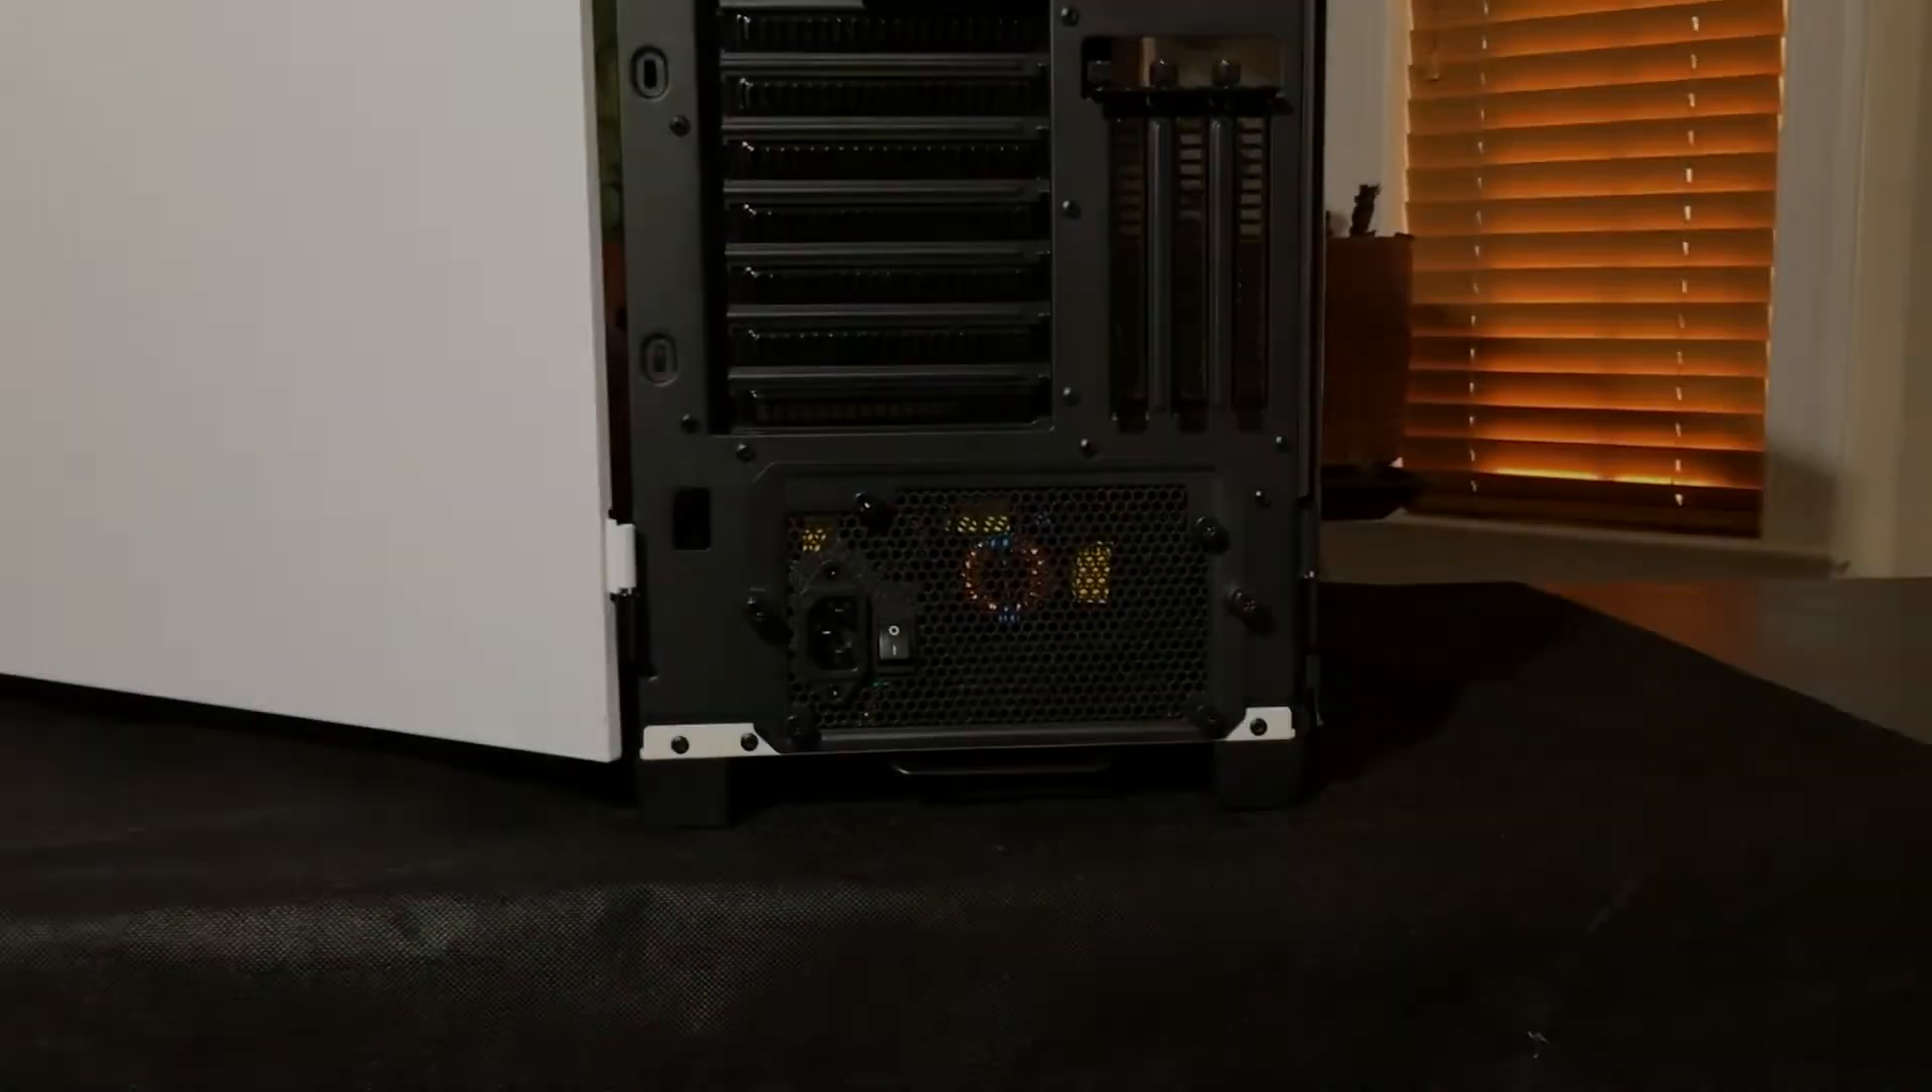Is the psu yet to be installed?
No.